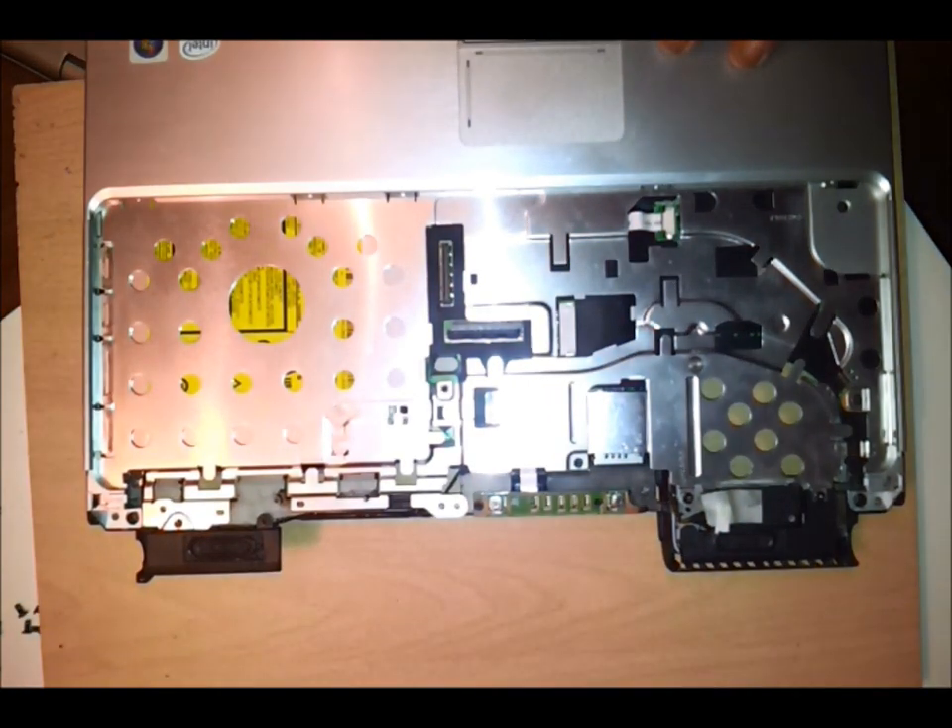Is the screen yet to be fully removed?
No.